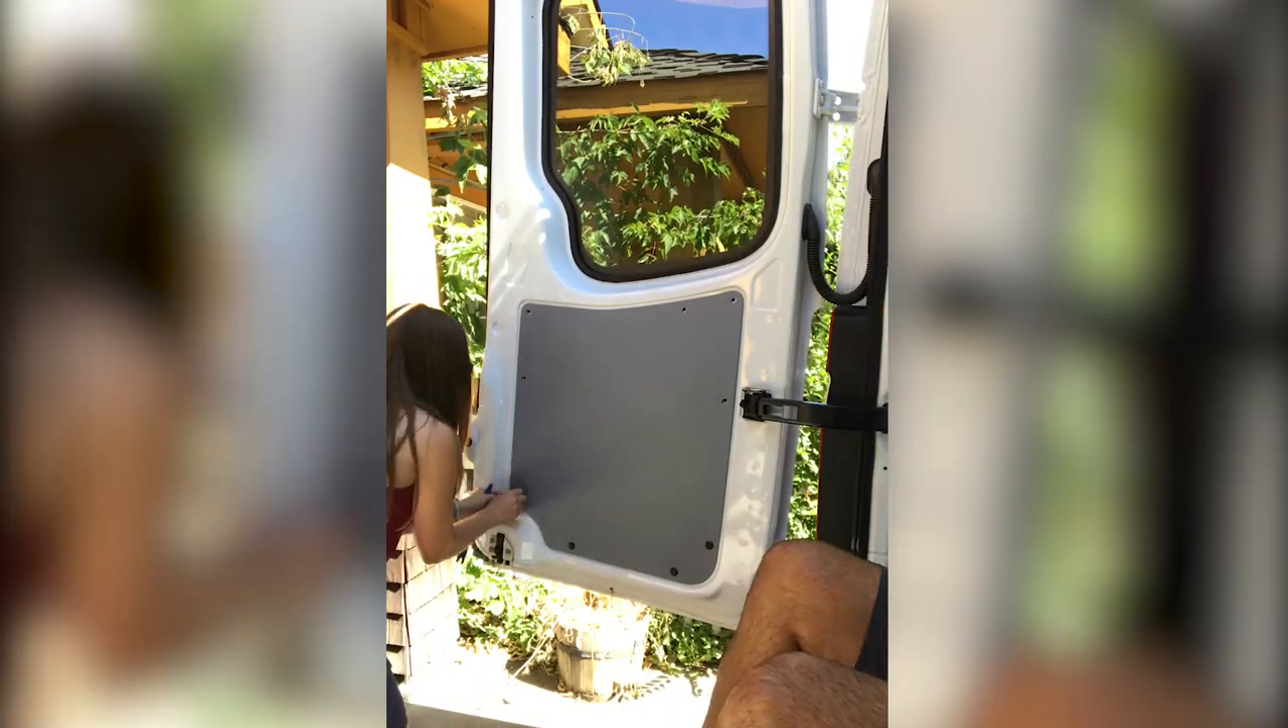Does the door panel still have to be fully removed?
Yes.